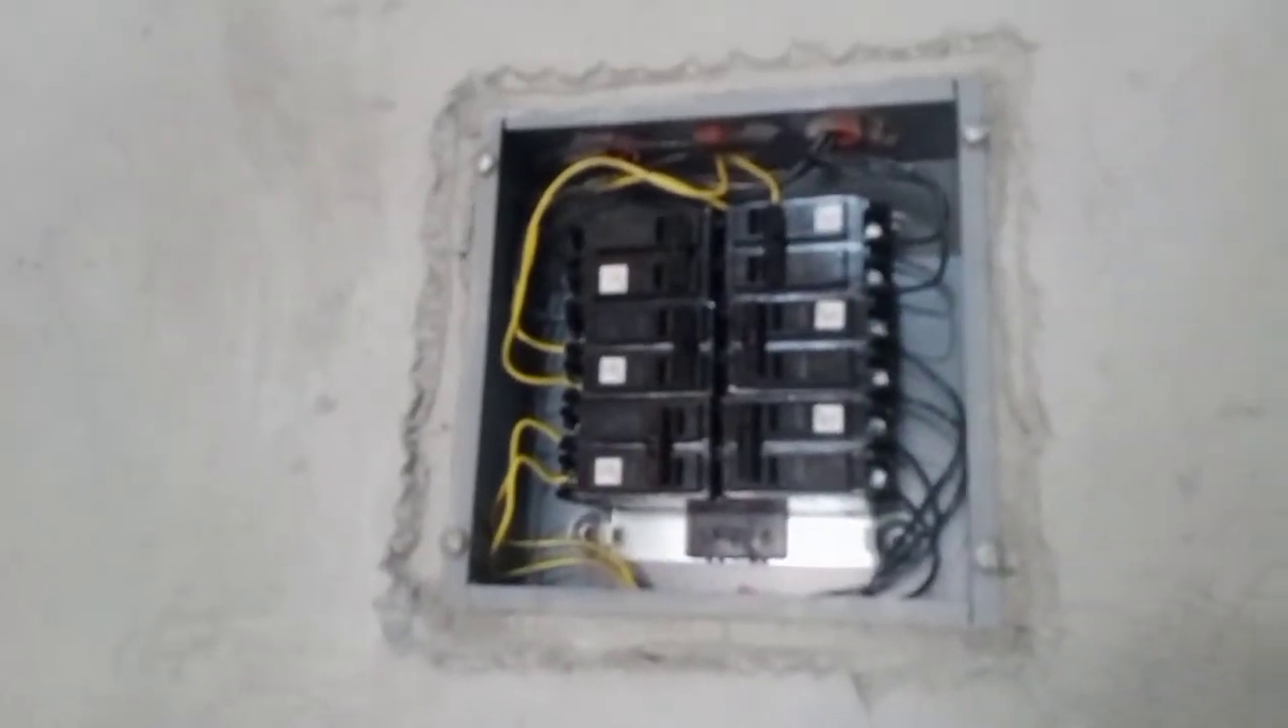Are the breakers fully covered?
No.